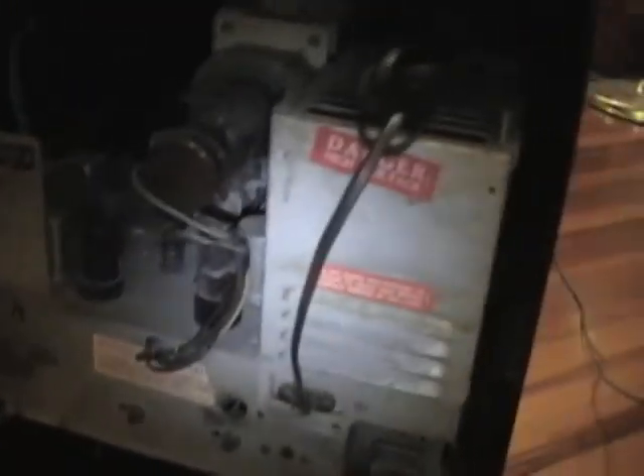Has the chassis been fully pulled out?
No.